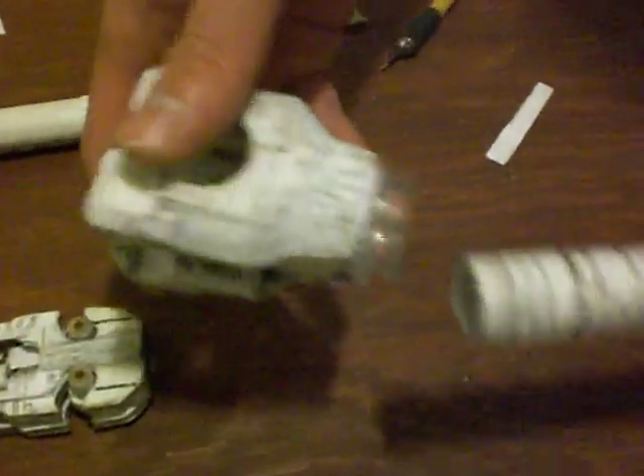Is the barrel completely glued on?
No.